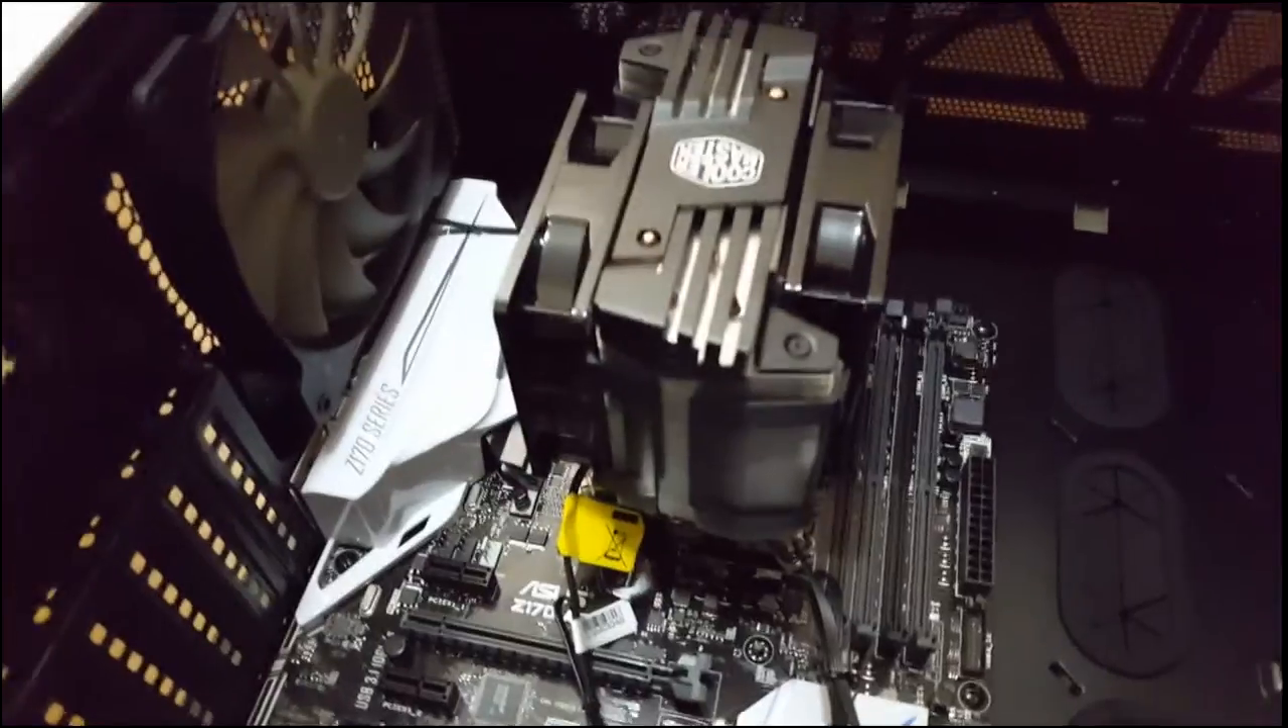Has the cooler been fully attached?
Yes.